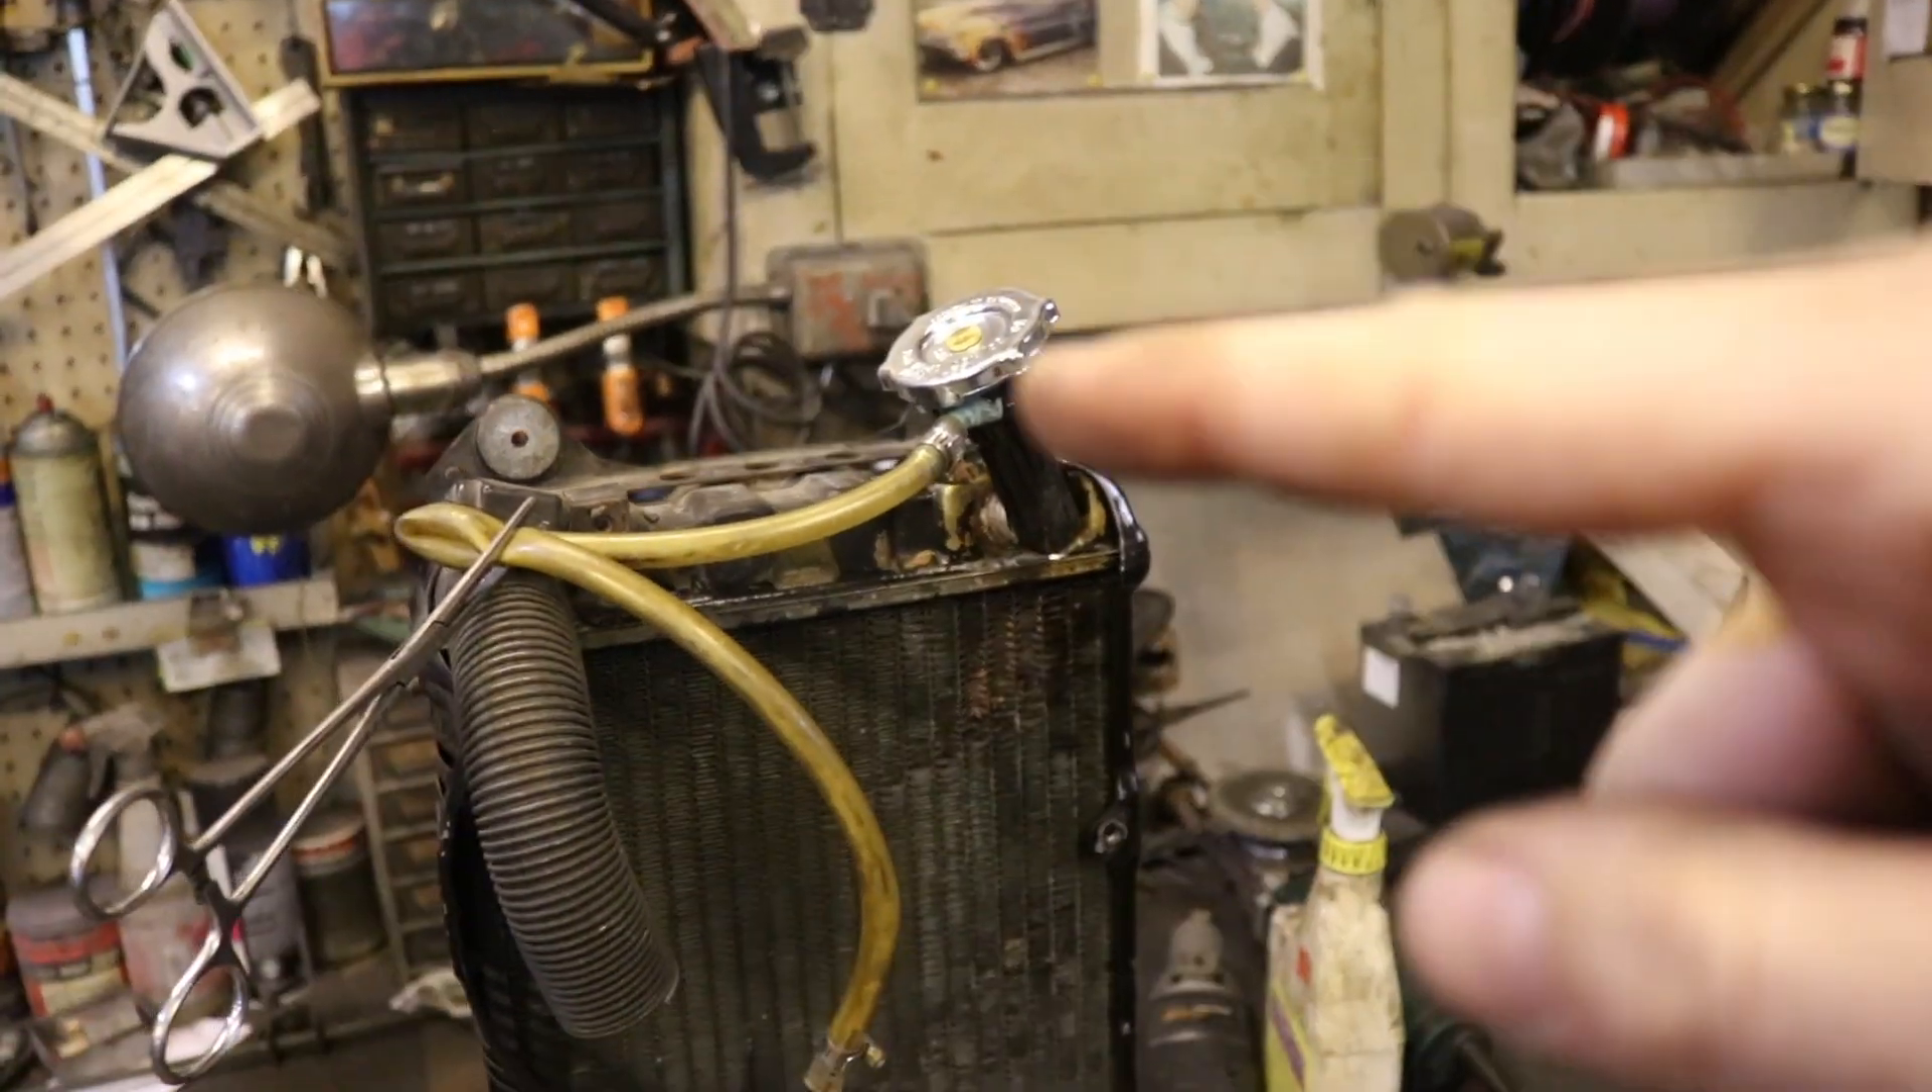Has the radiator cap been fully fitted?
Yes.